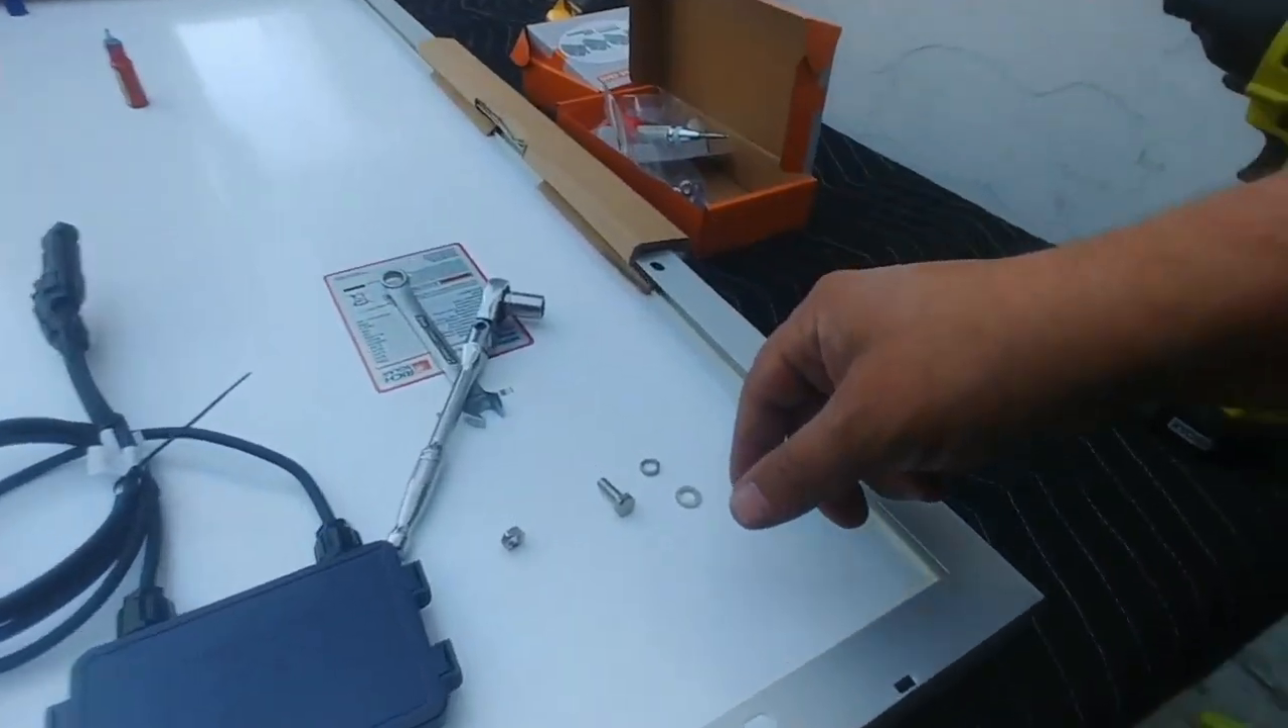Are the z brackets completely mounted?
No.